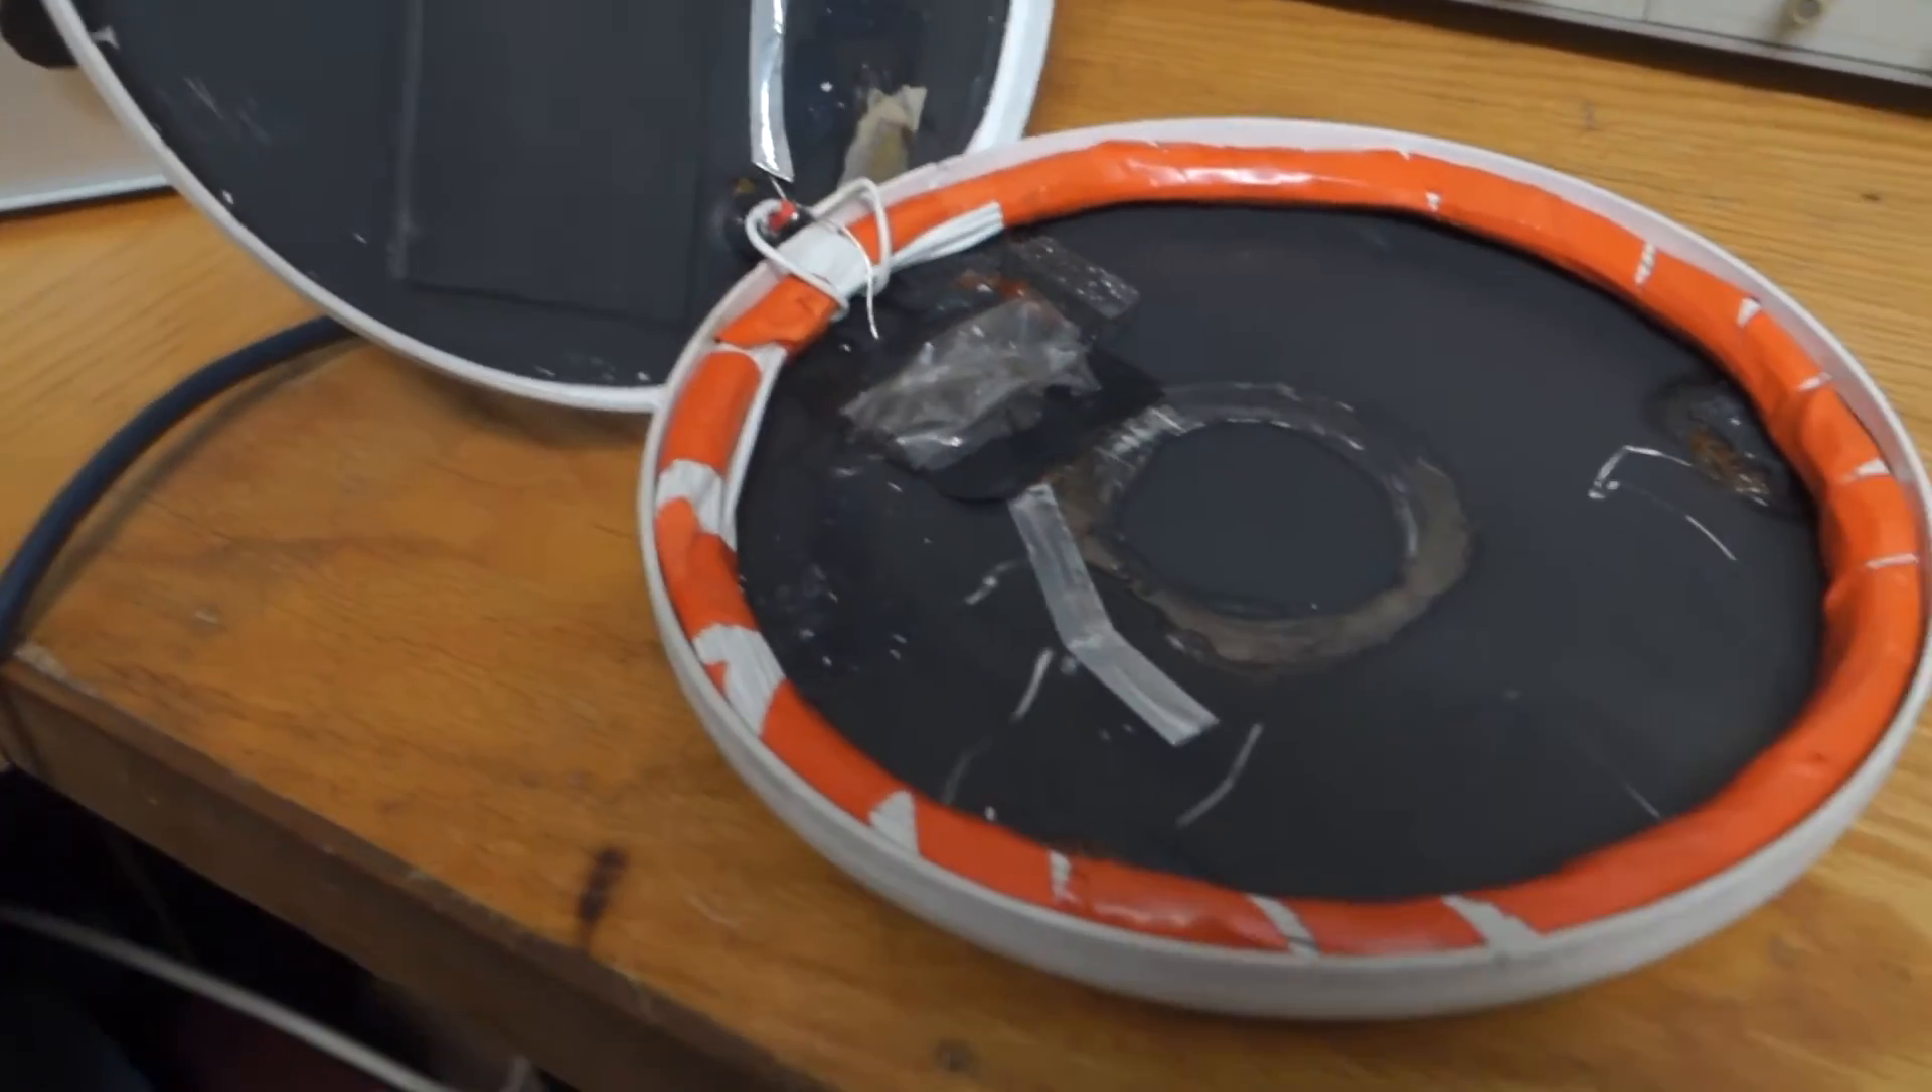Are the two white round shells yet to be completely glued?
Yes.